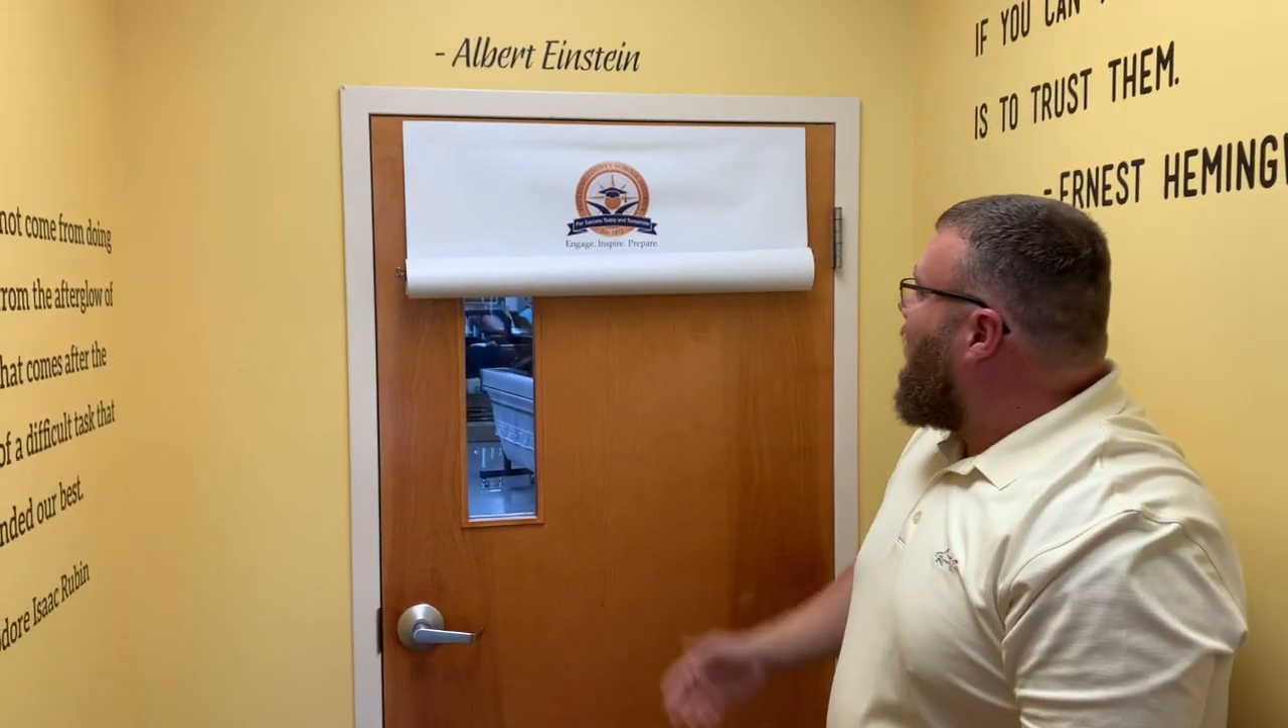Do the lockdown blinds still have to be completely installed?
No.